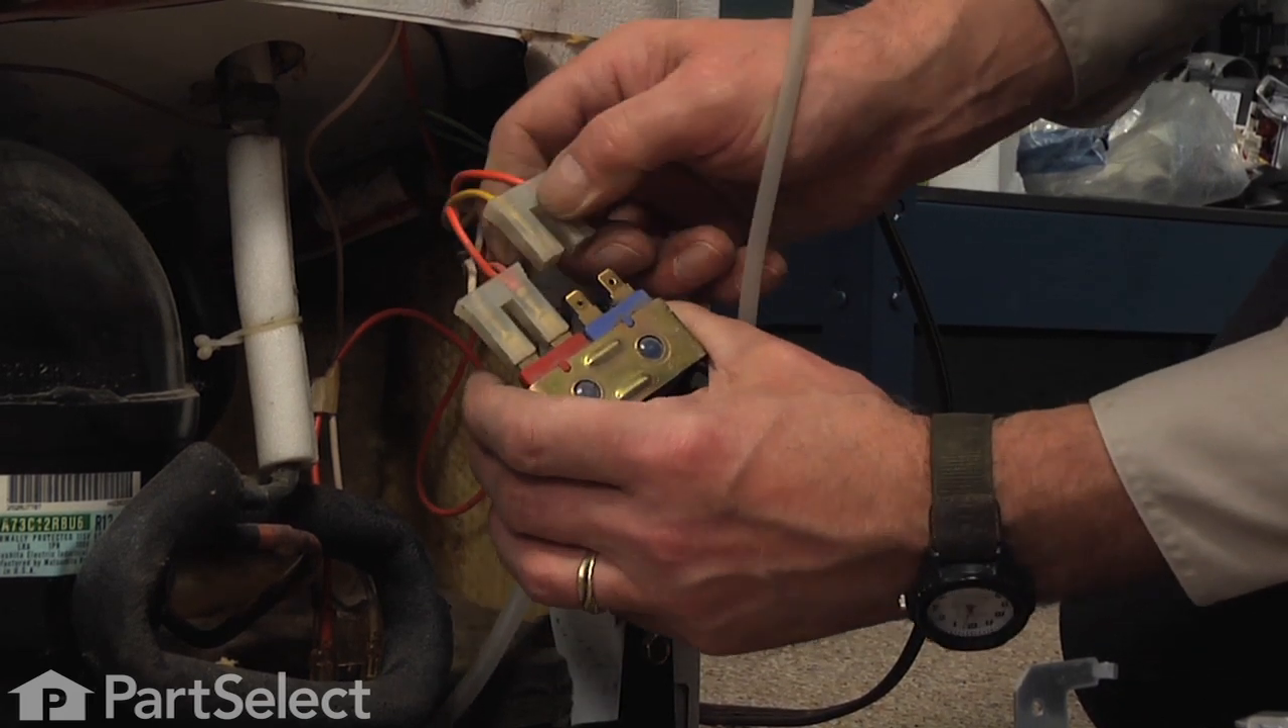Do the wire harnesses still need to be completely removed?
Yes.